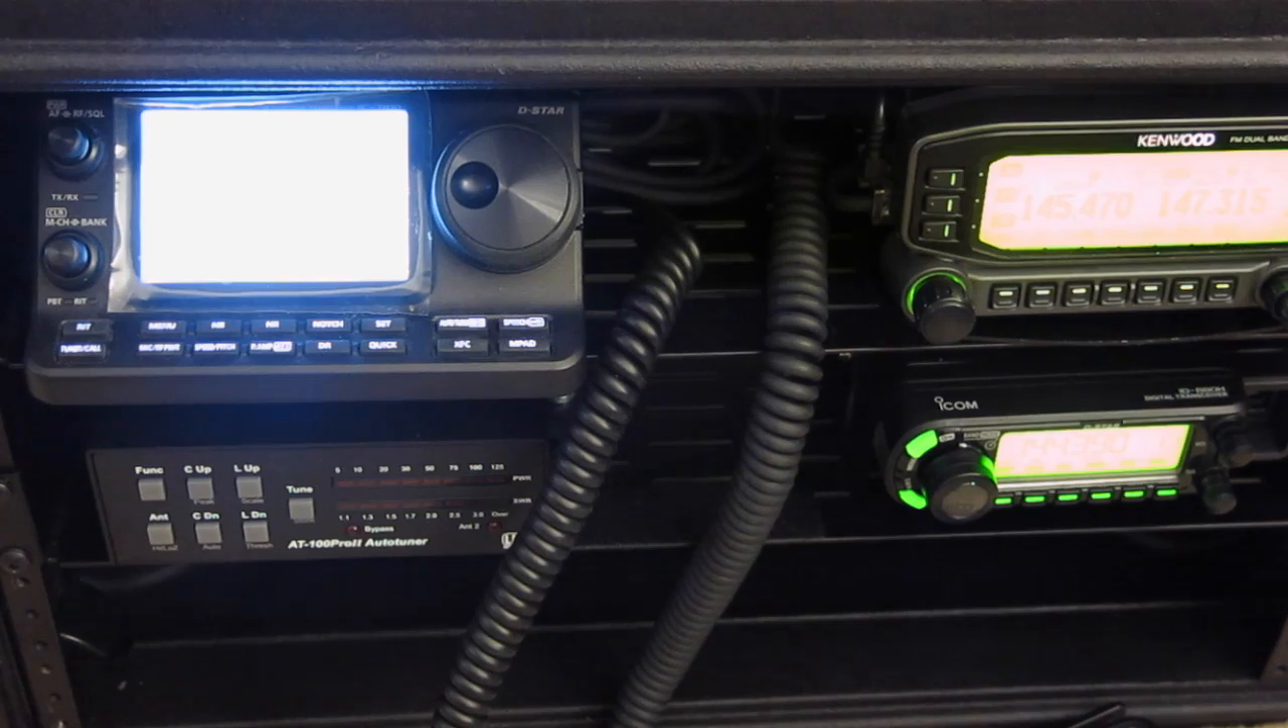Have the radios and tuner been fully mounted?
Yes.